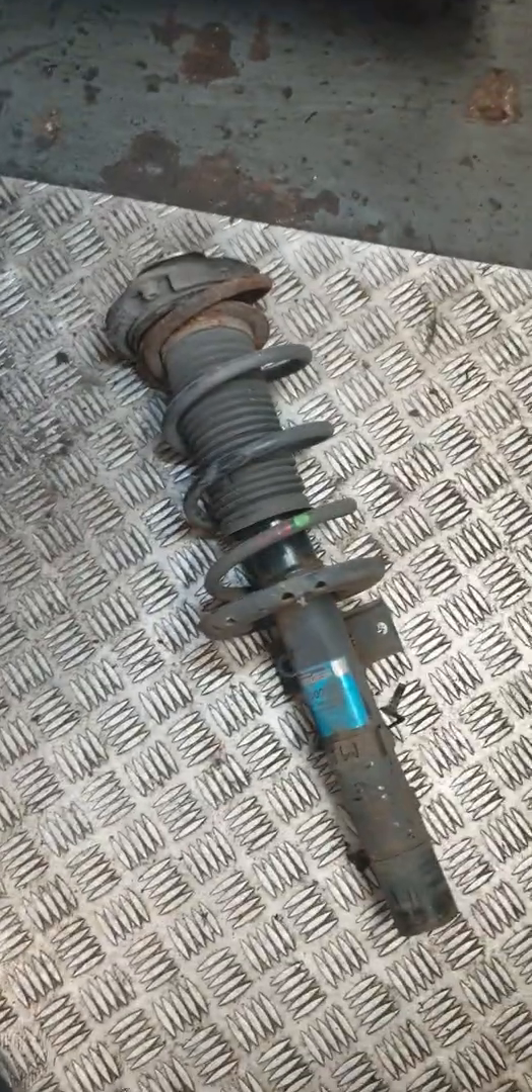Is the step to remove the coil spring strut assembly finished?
Yes.